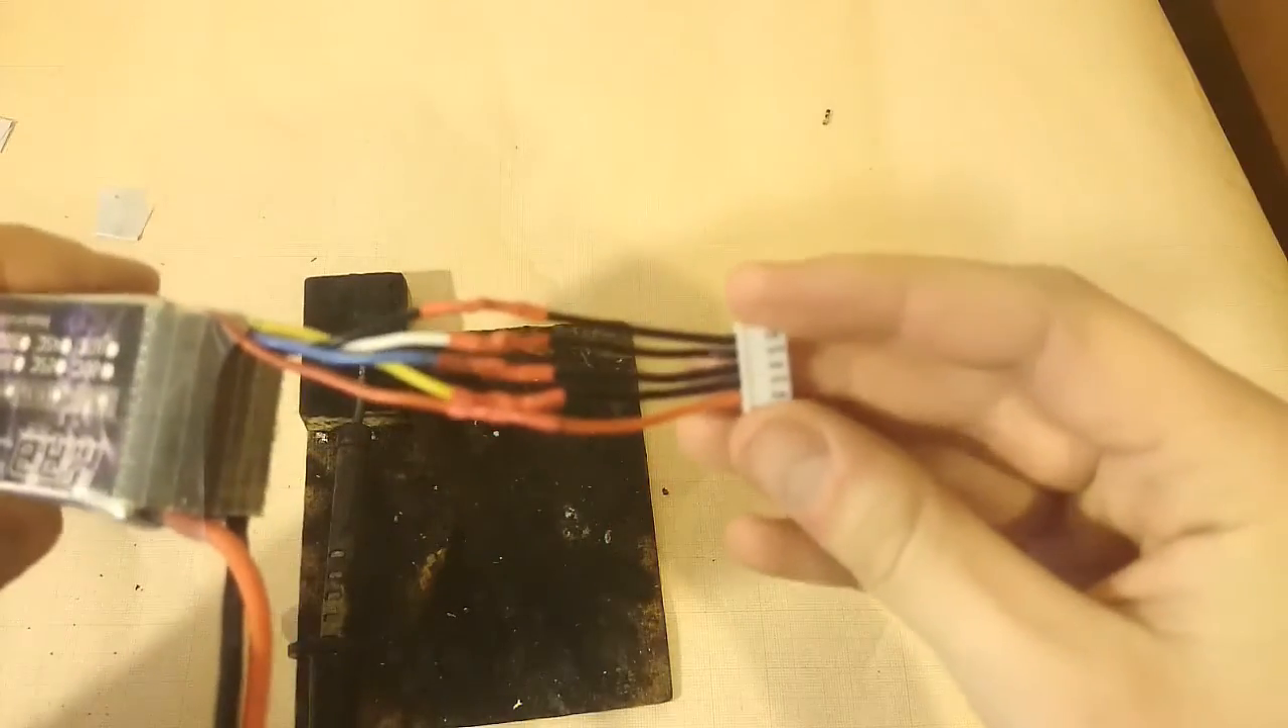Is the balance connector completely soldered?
Yes.